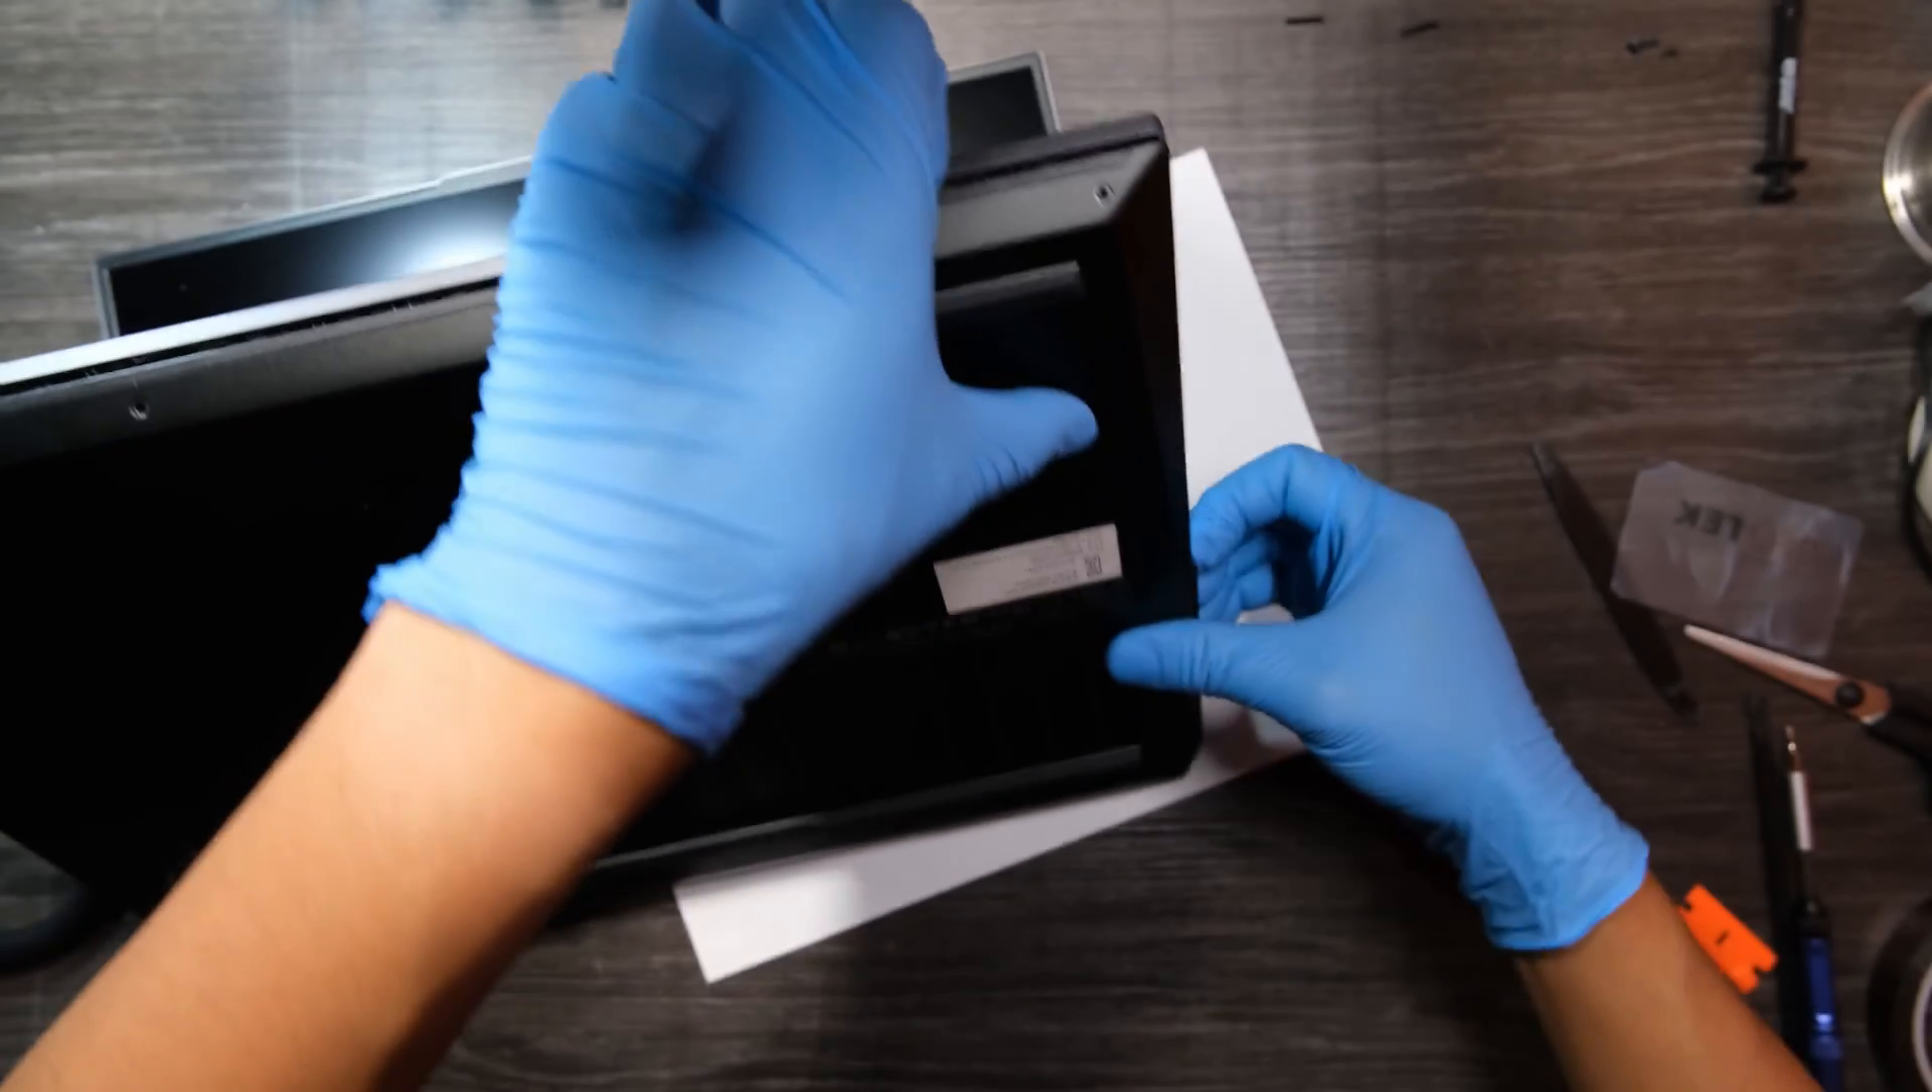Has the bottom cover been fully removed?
No.